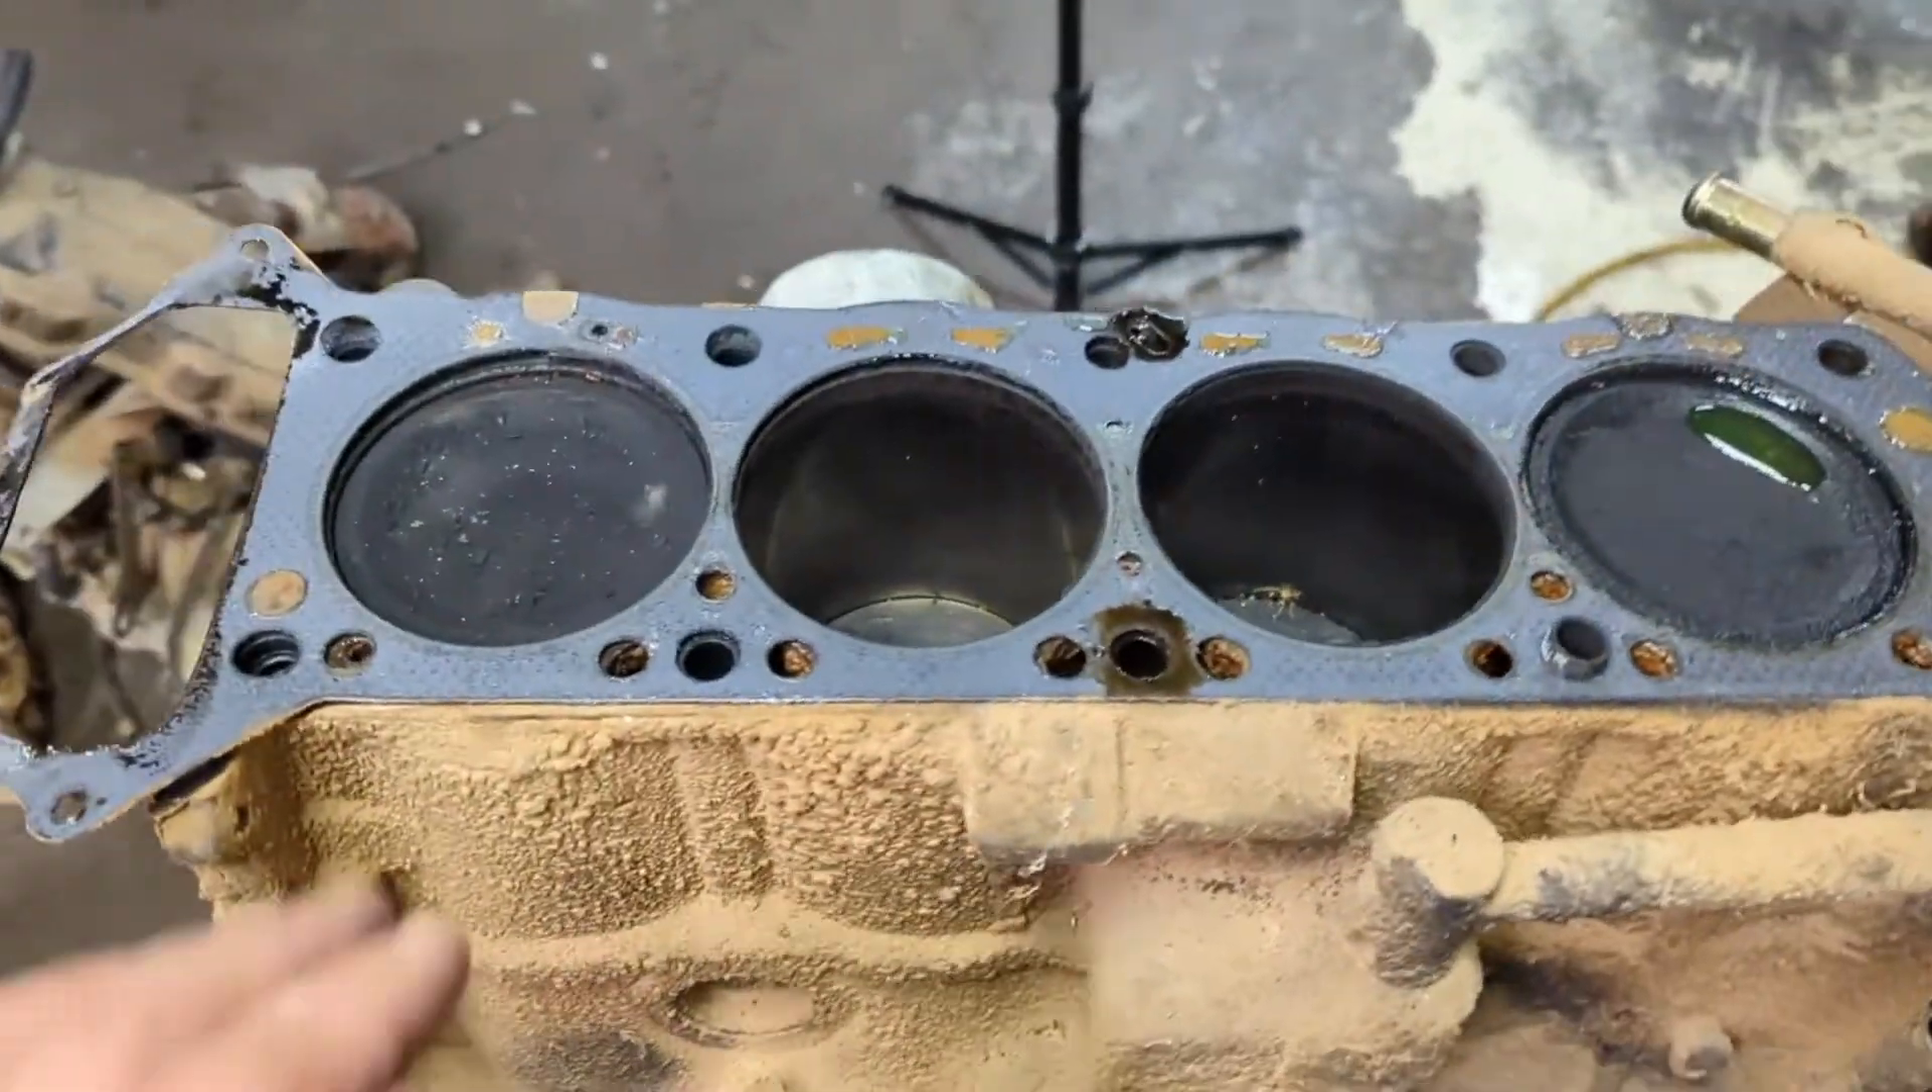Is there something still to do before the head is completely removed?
No.